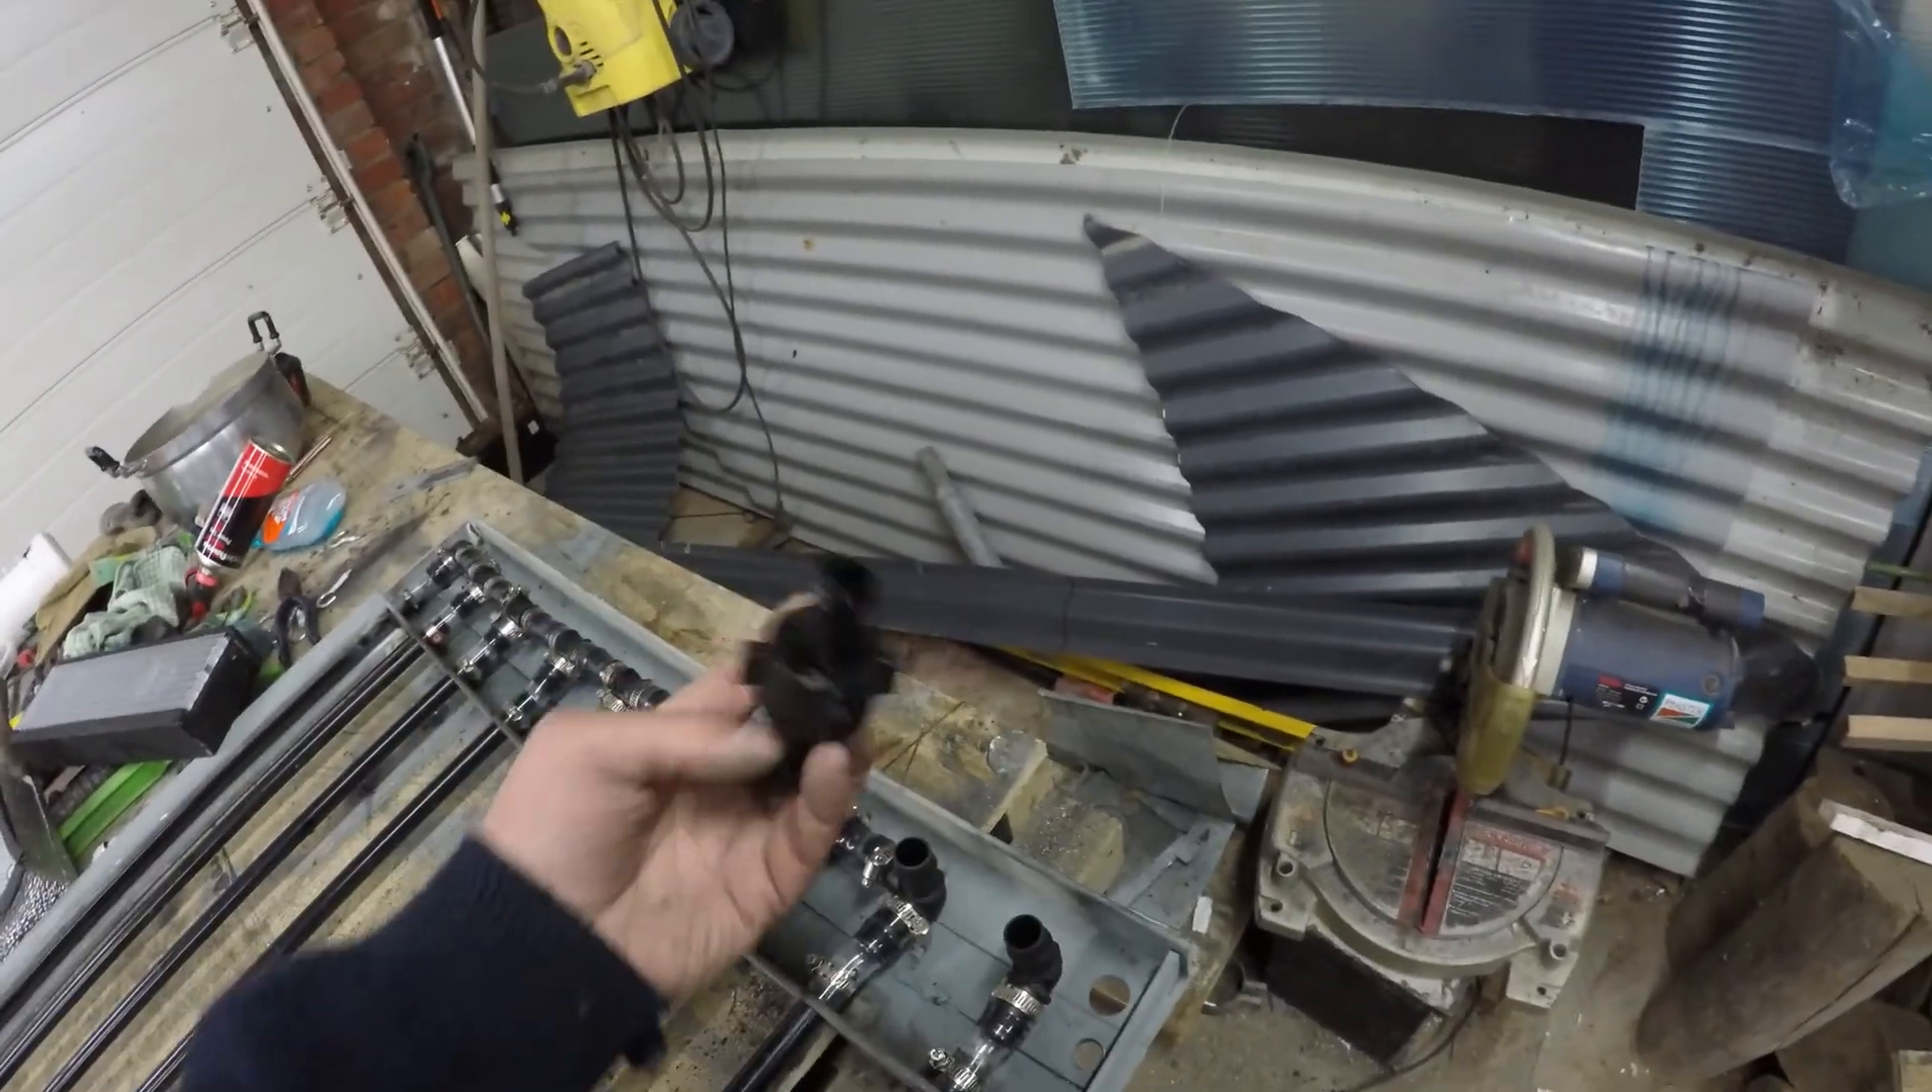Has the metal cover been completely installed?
No.